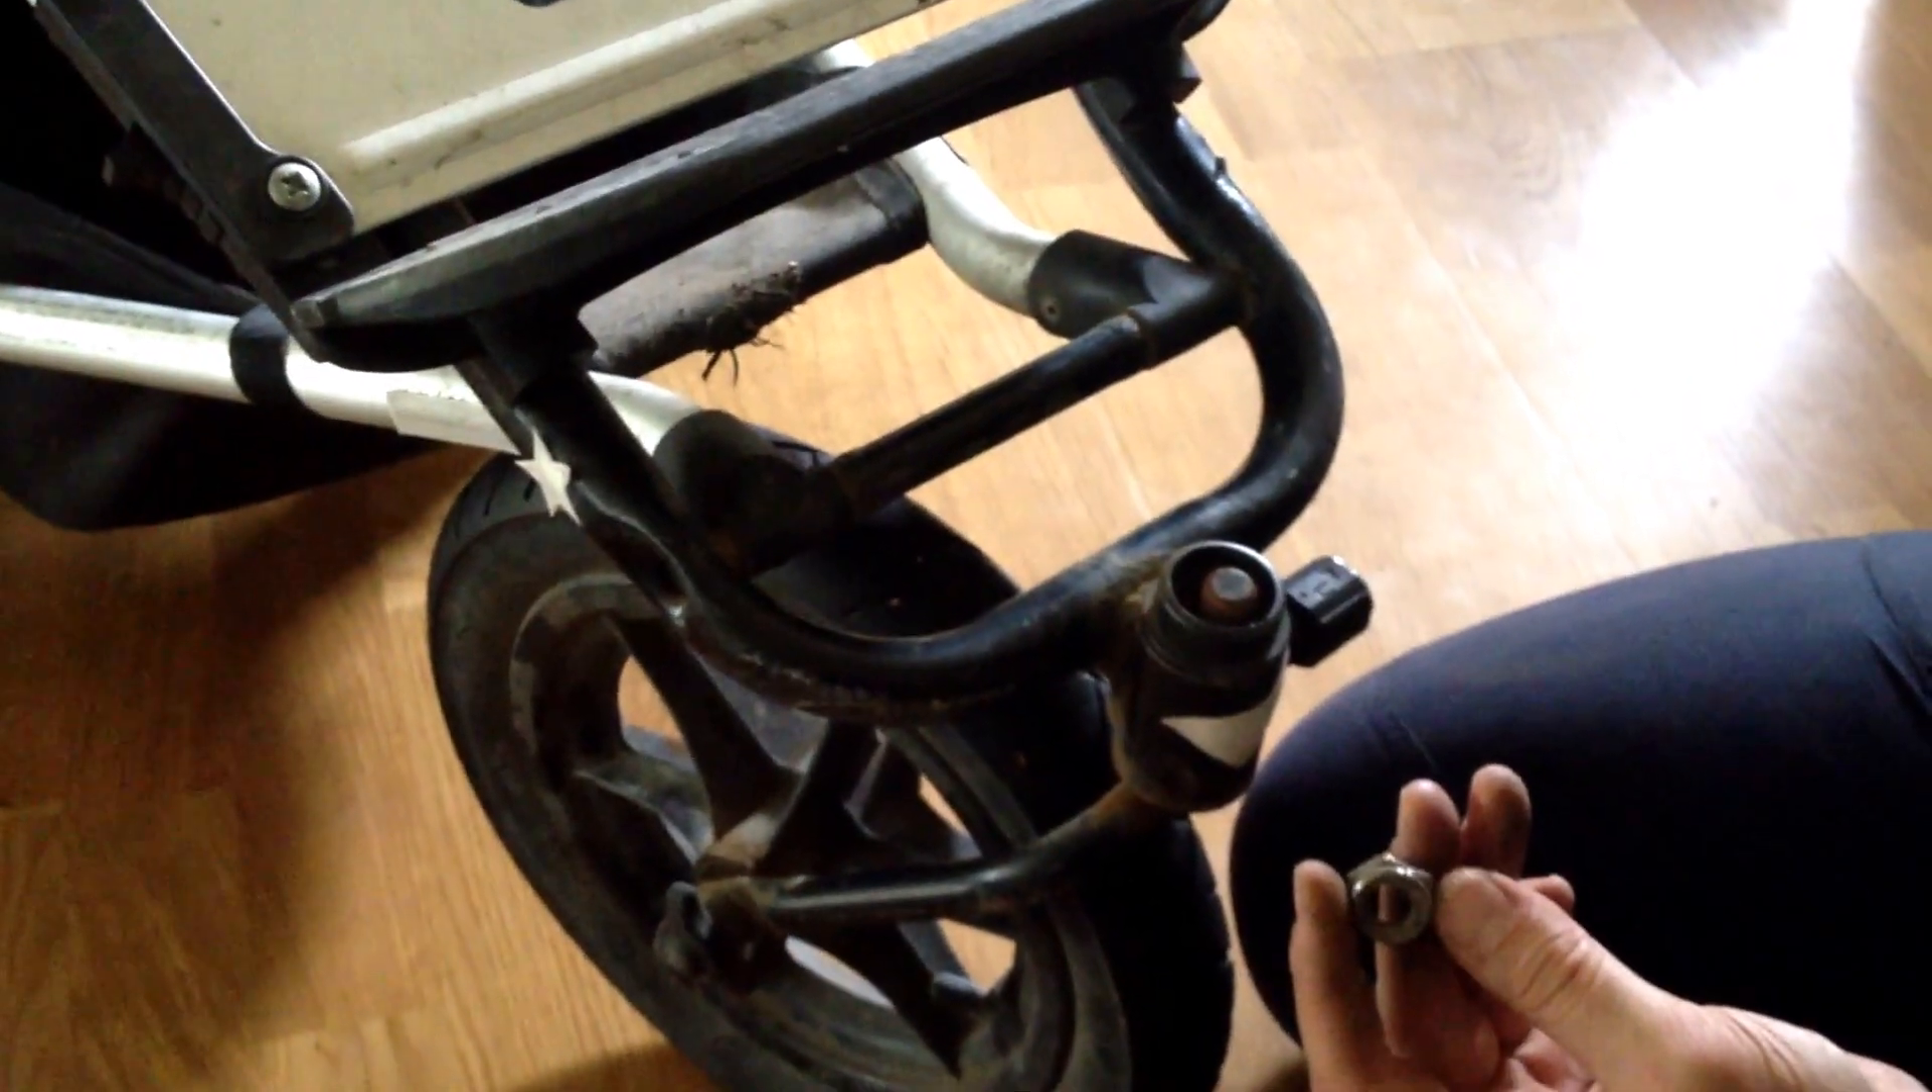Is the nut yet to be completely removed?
No.